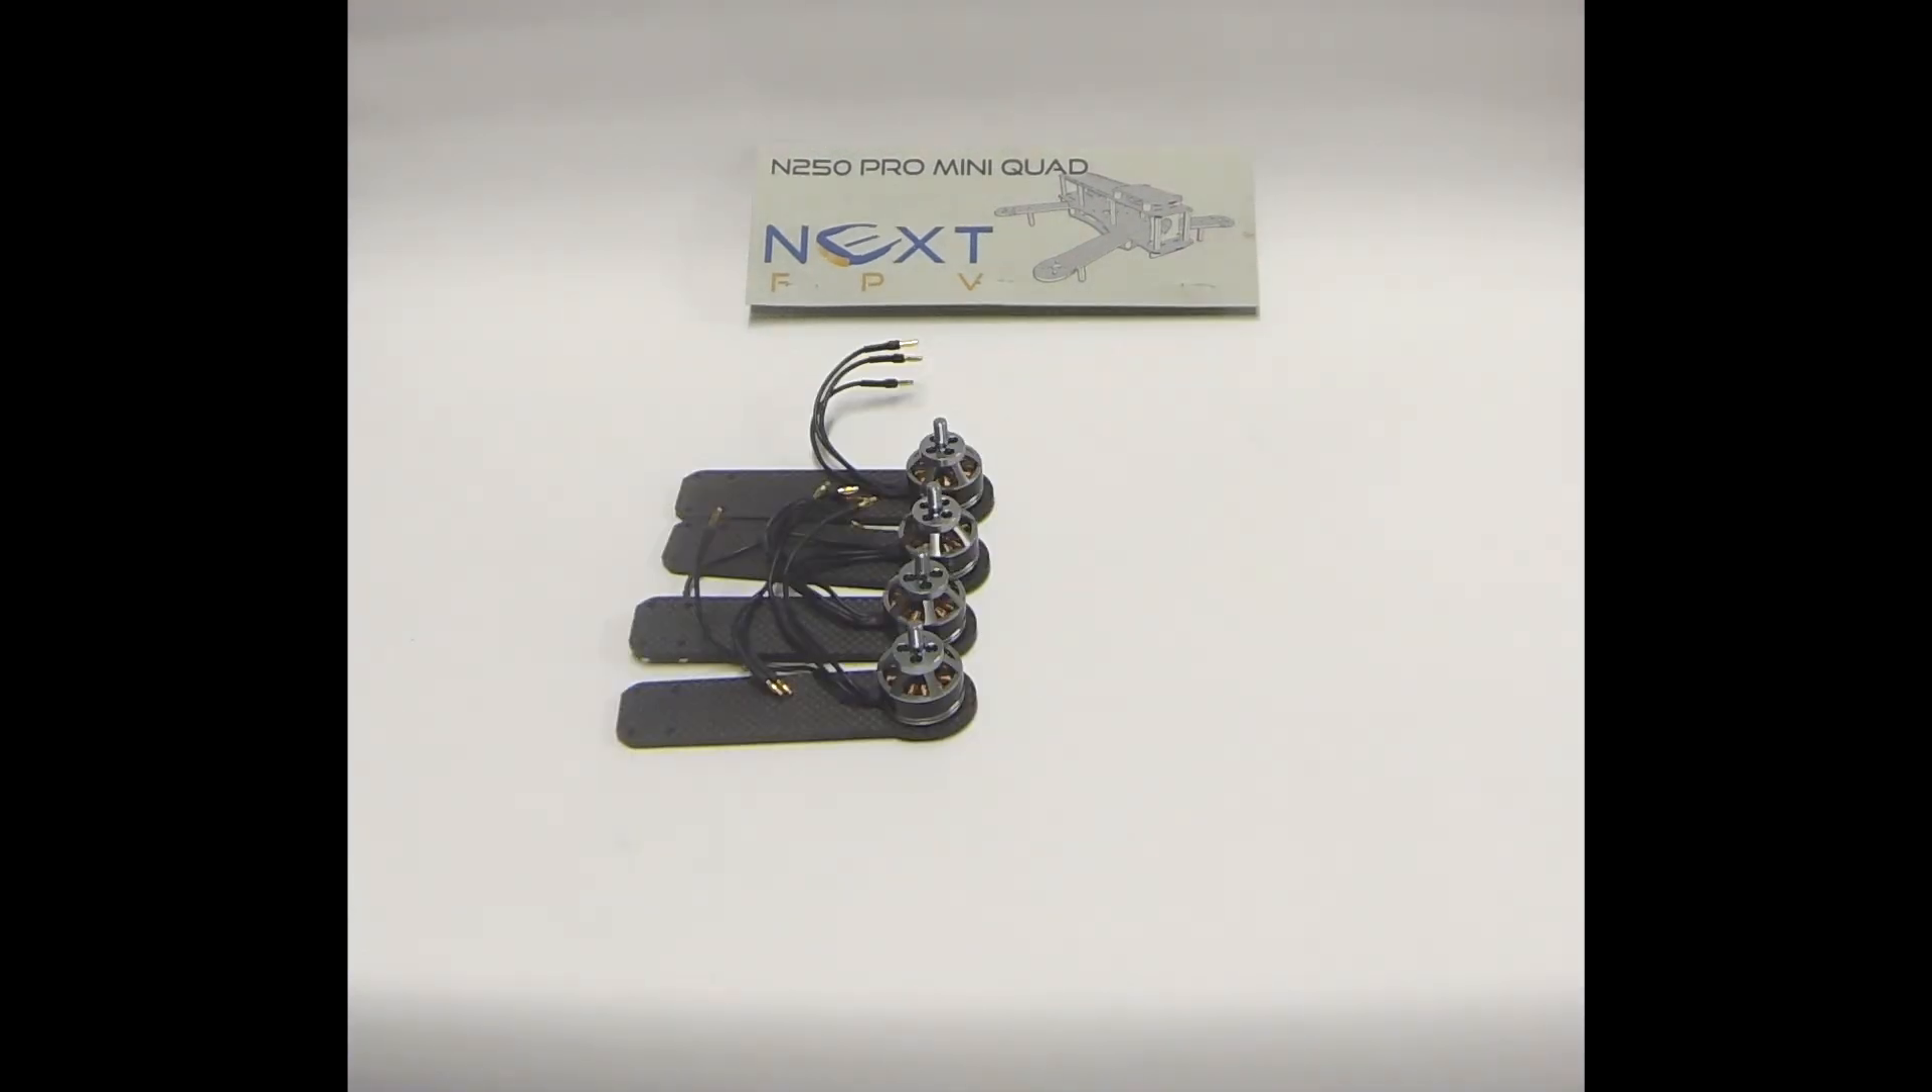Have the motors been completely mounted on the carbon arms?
Yes.